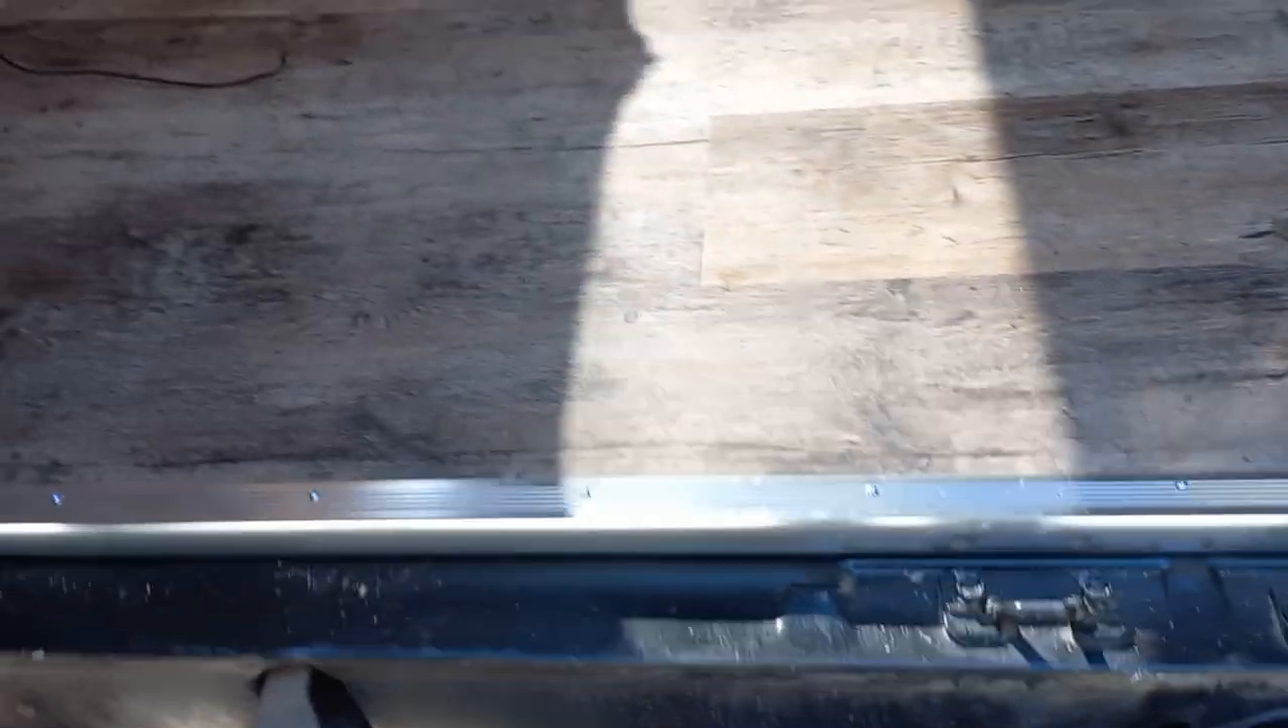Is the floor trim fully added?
Yes.